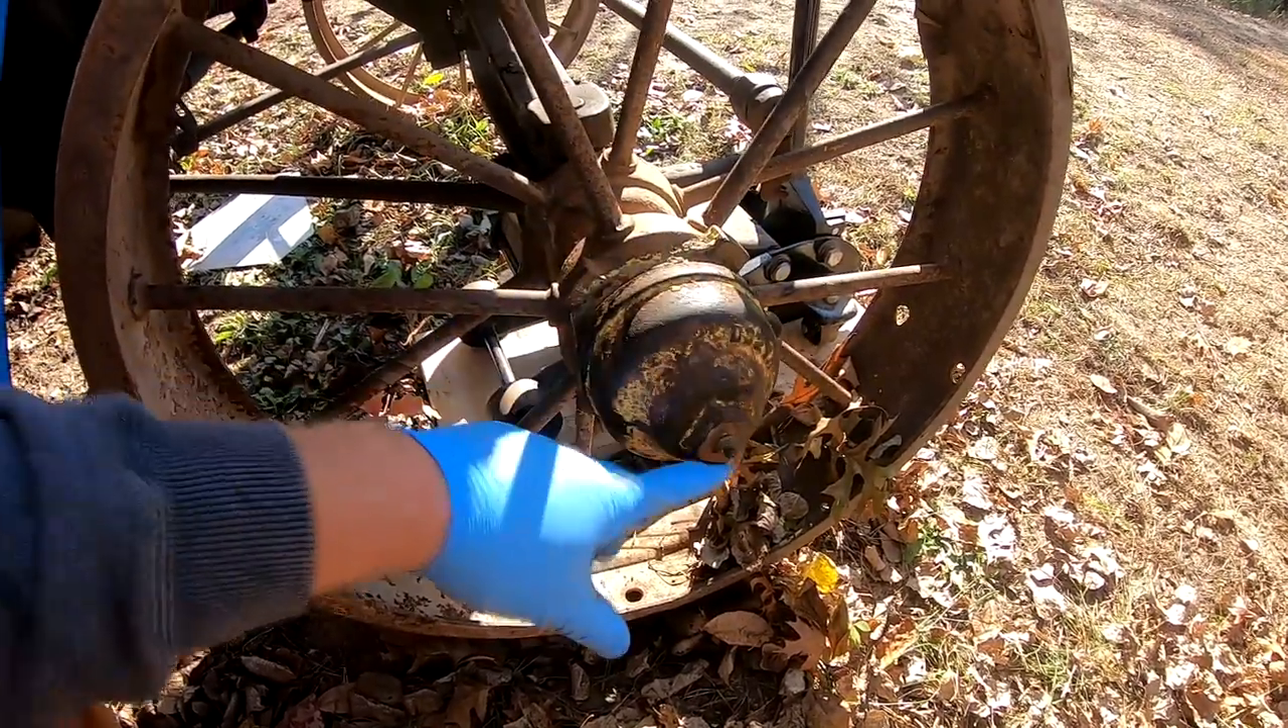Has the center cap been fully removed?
No.